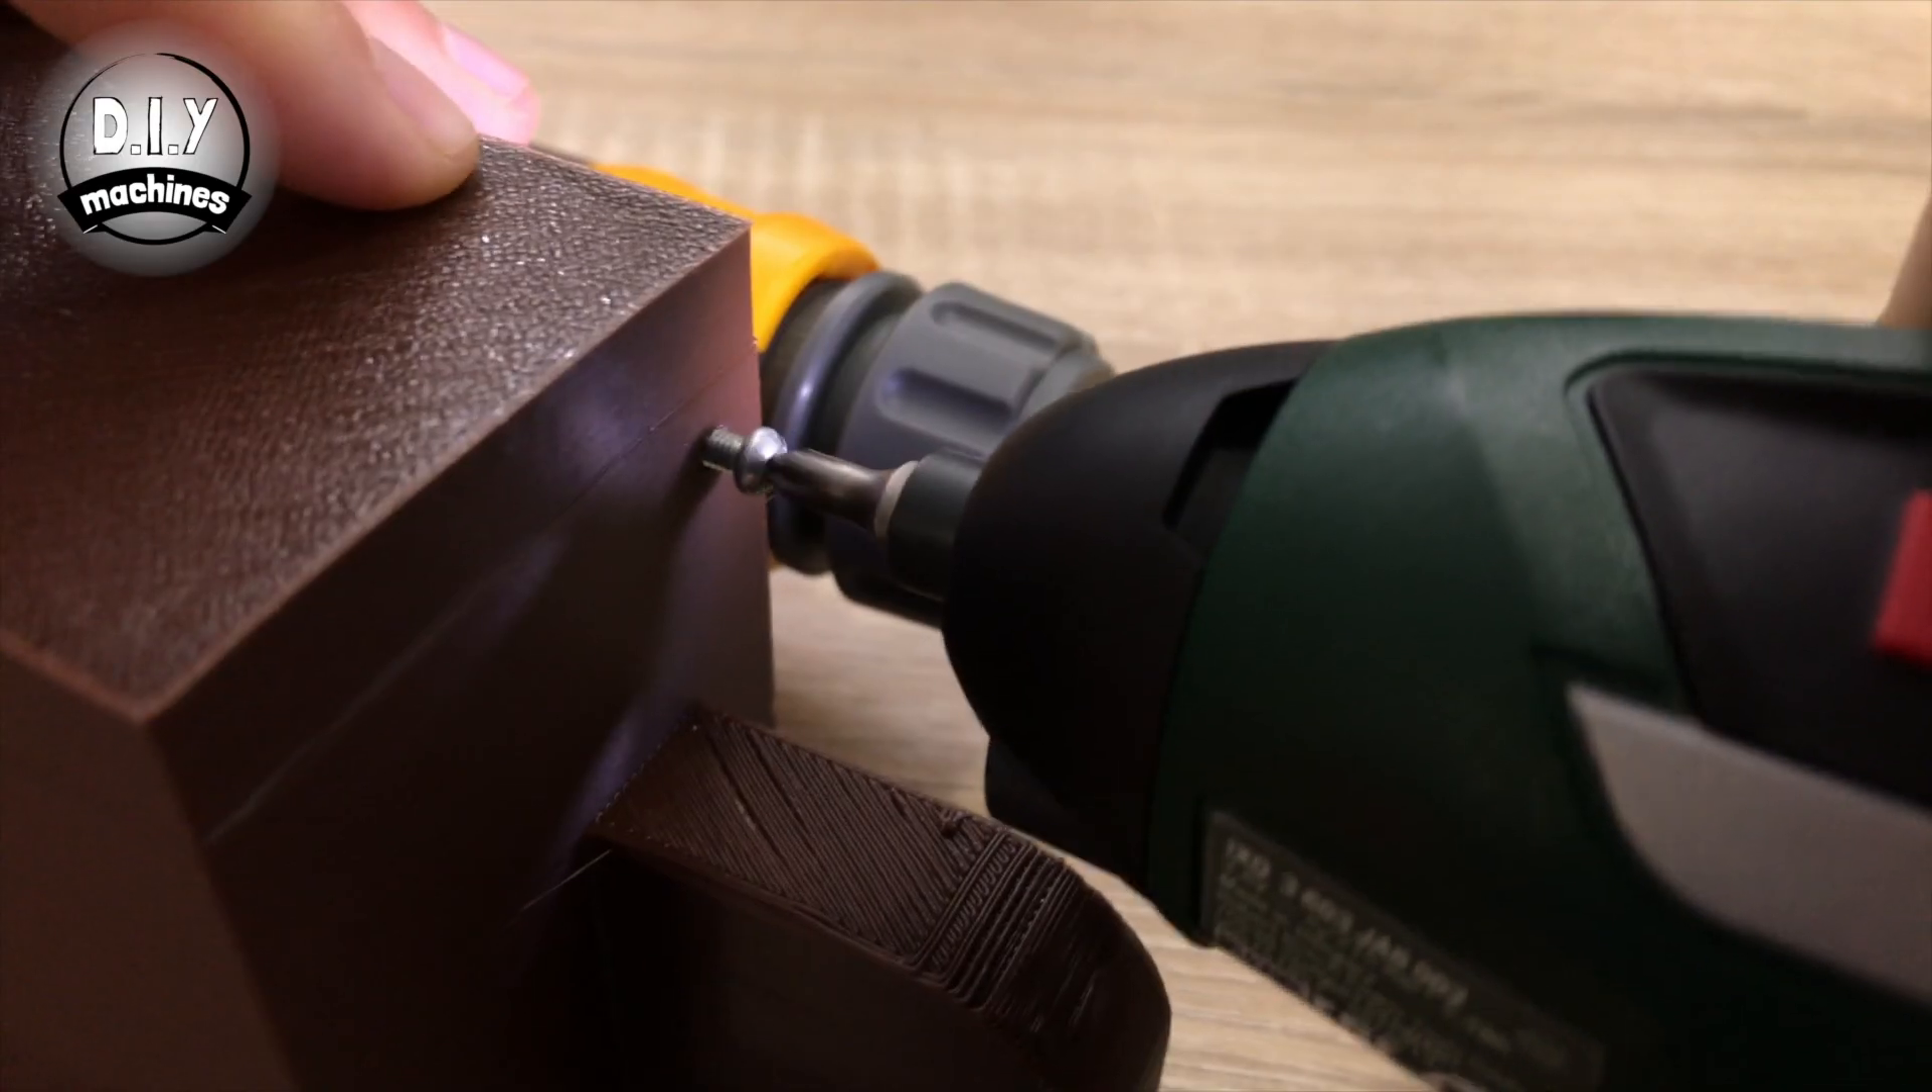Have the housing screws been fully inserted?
No.